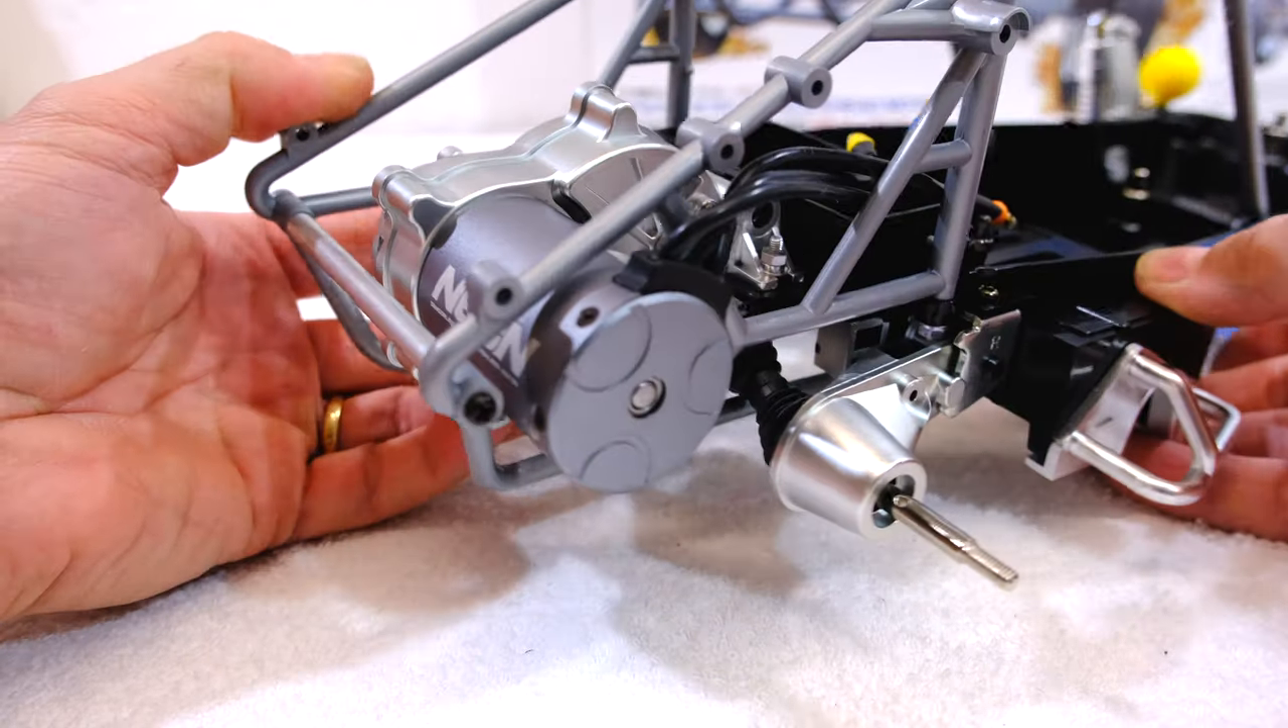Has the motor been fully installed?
Yes.